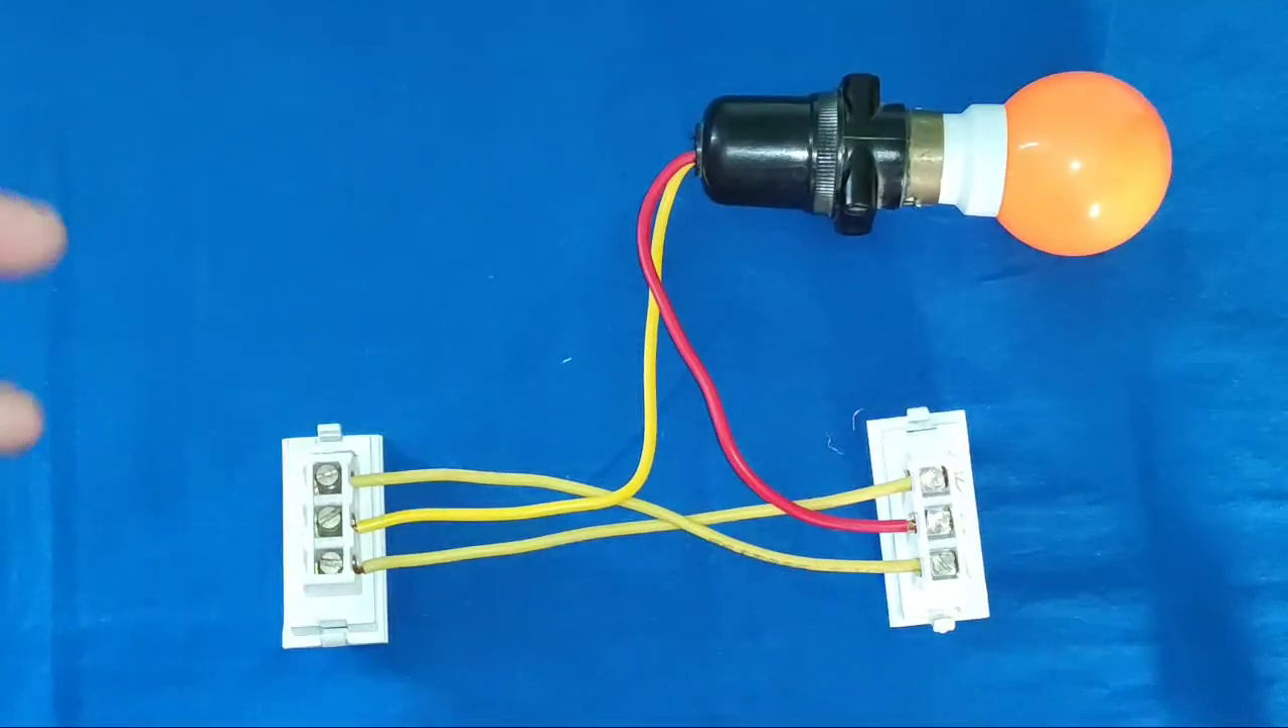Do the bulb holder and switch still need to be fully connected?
No.